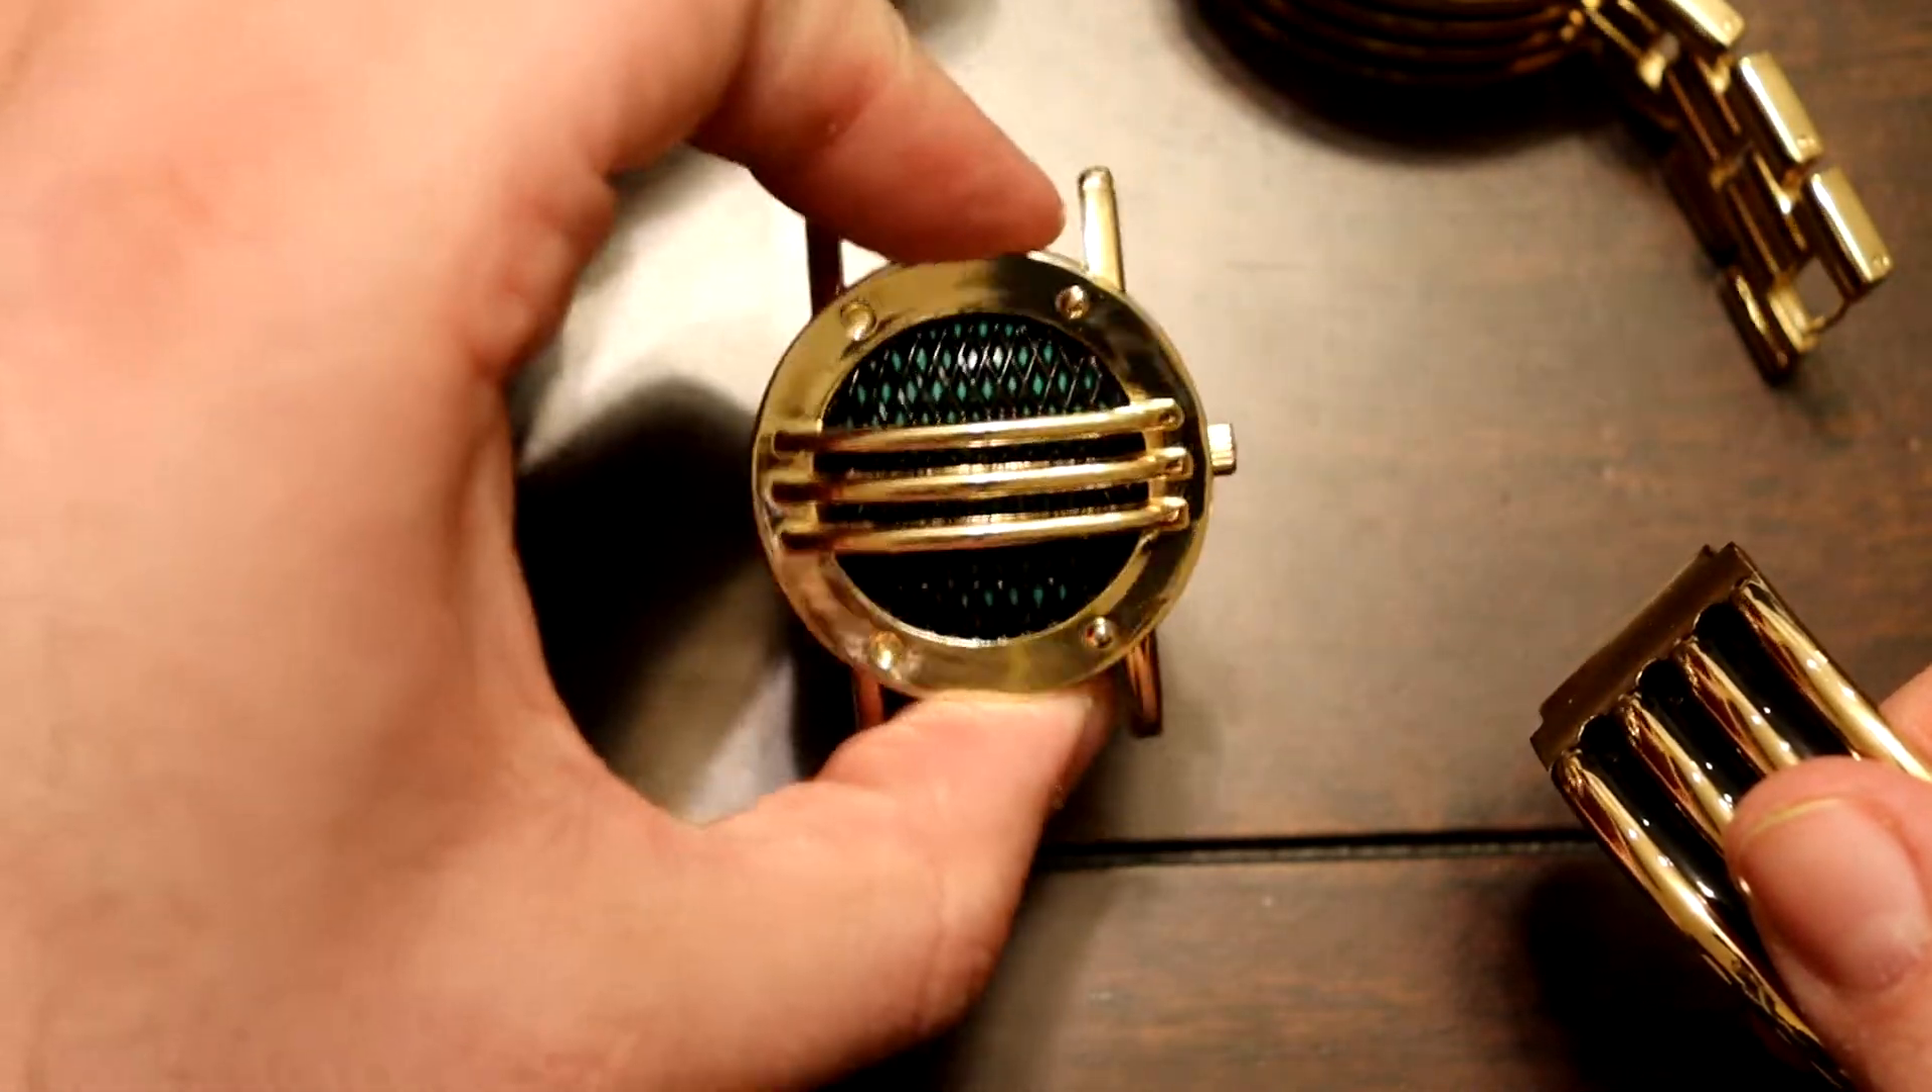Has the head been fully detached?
Yes.